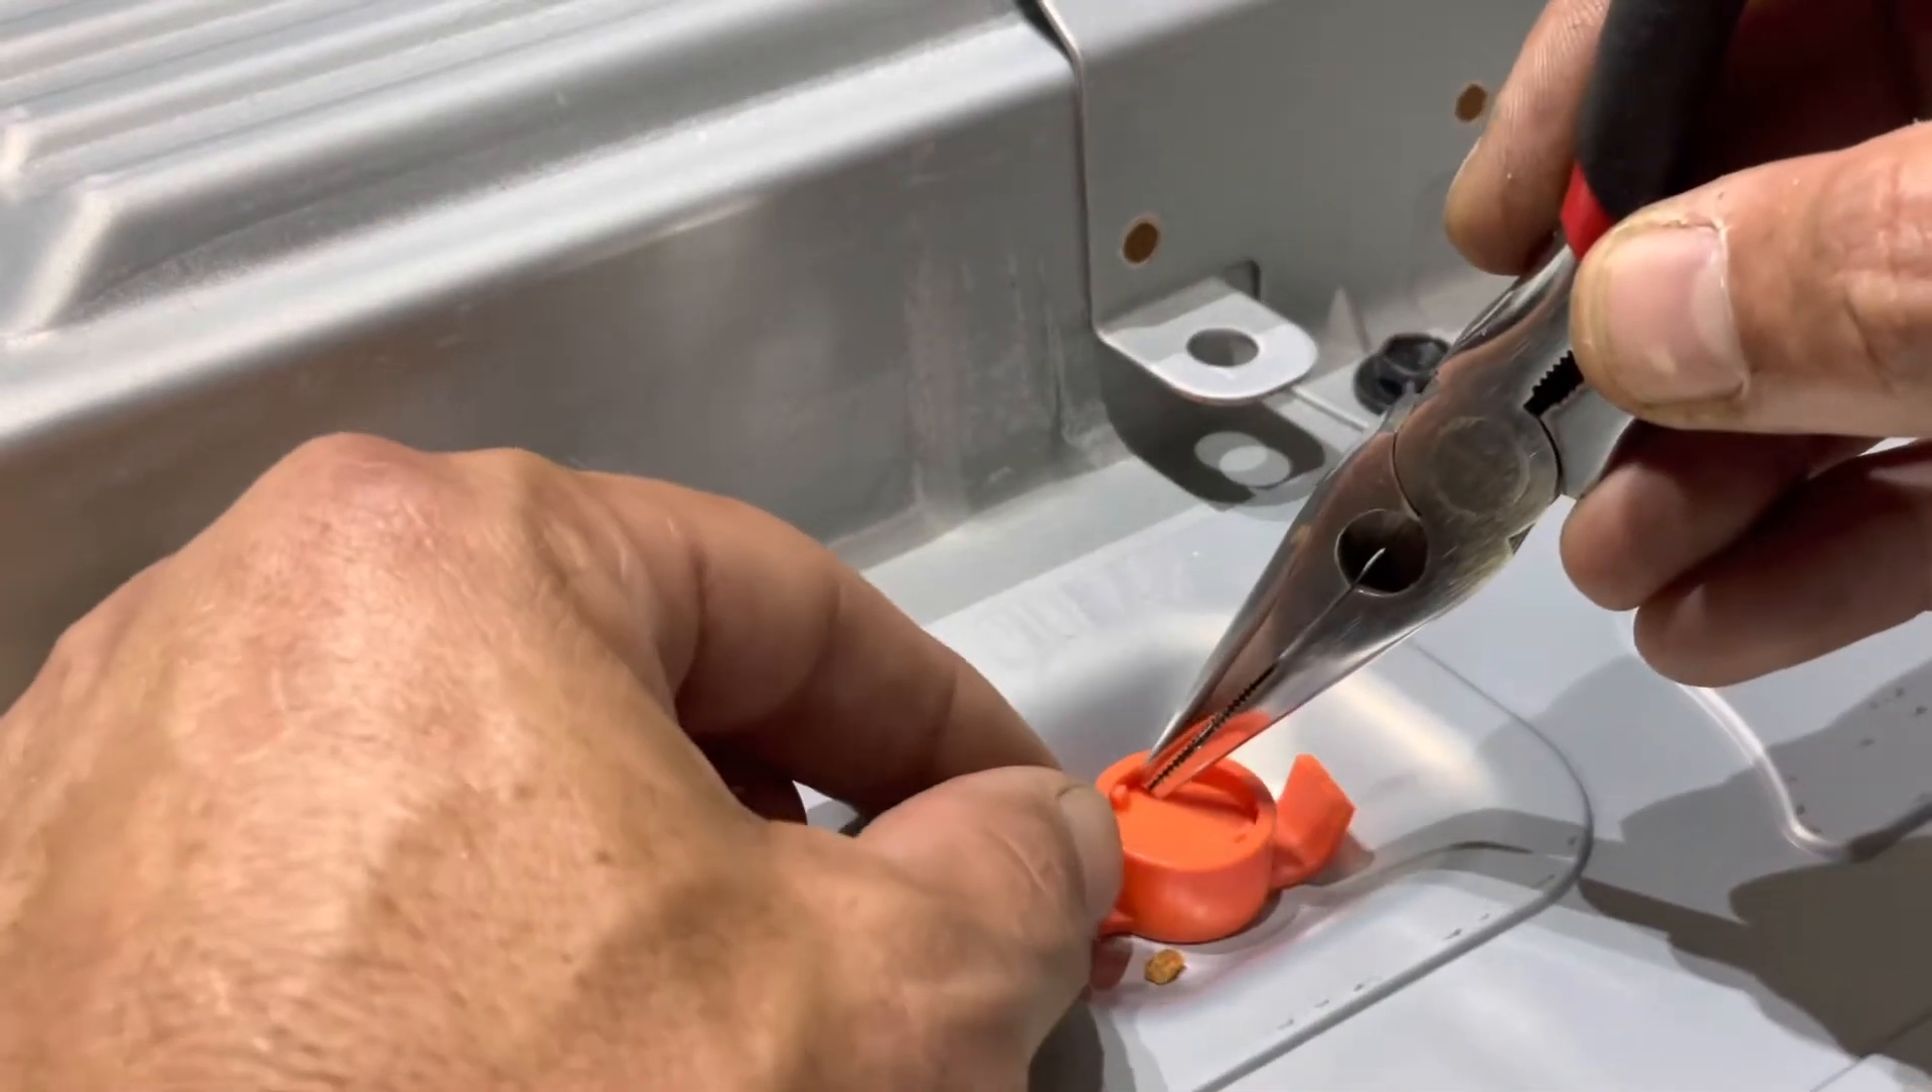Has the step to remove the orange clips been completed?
No.